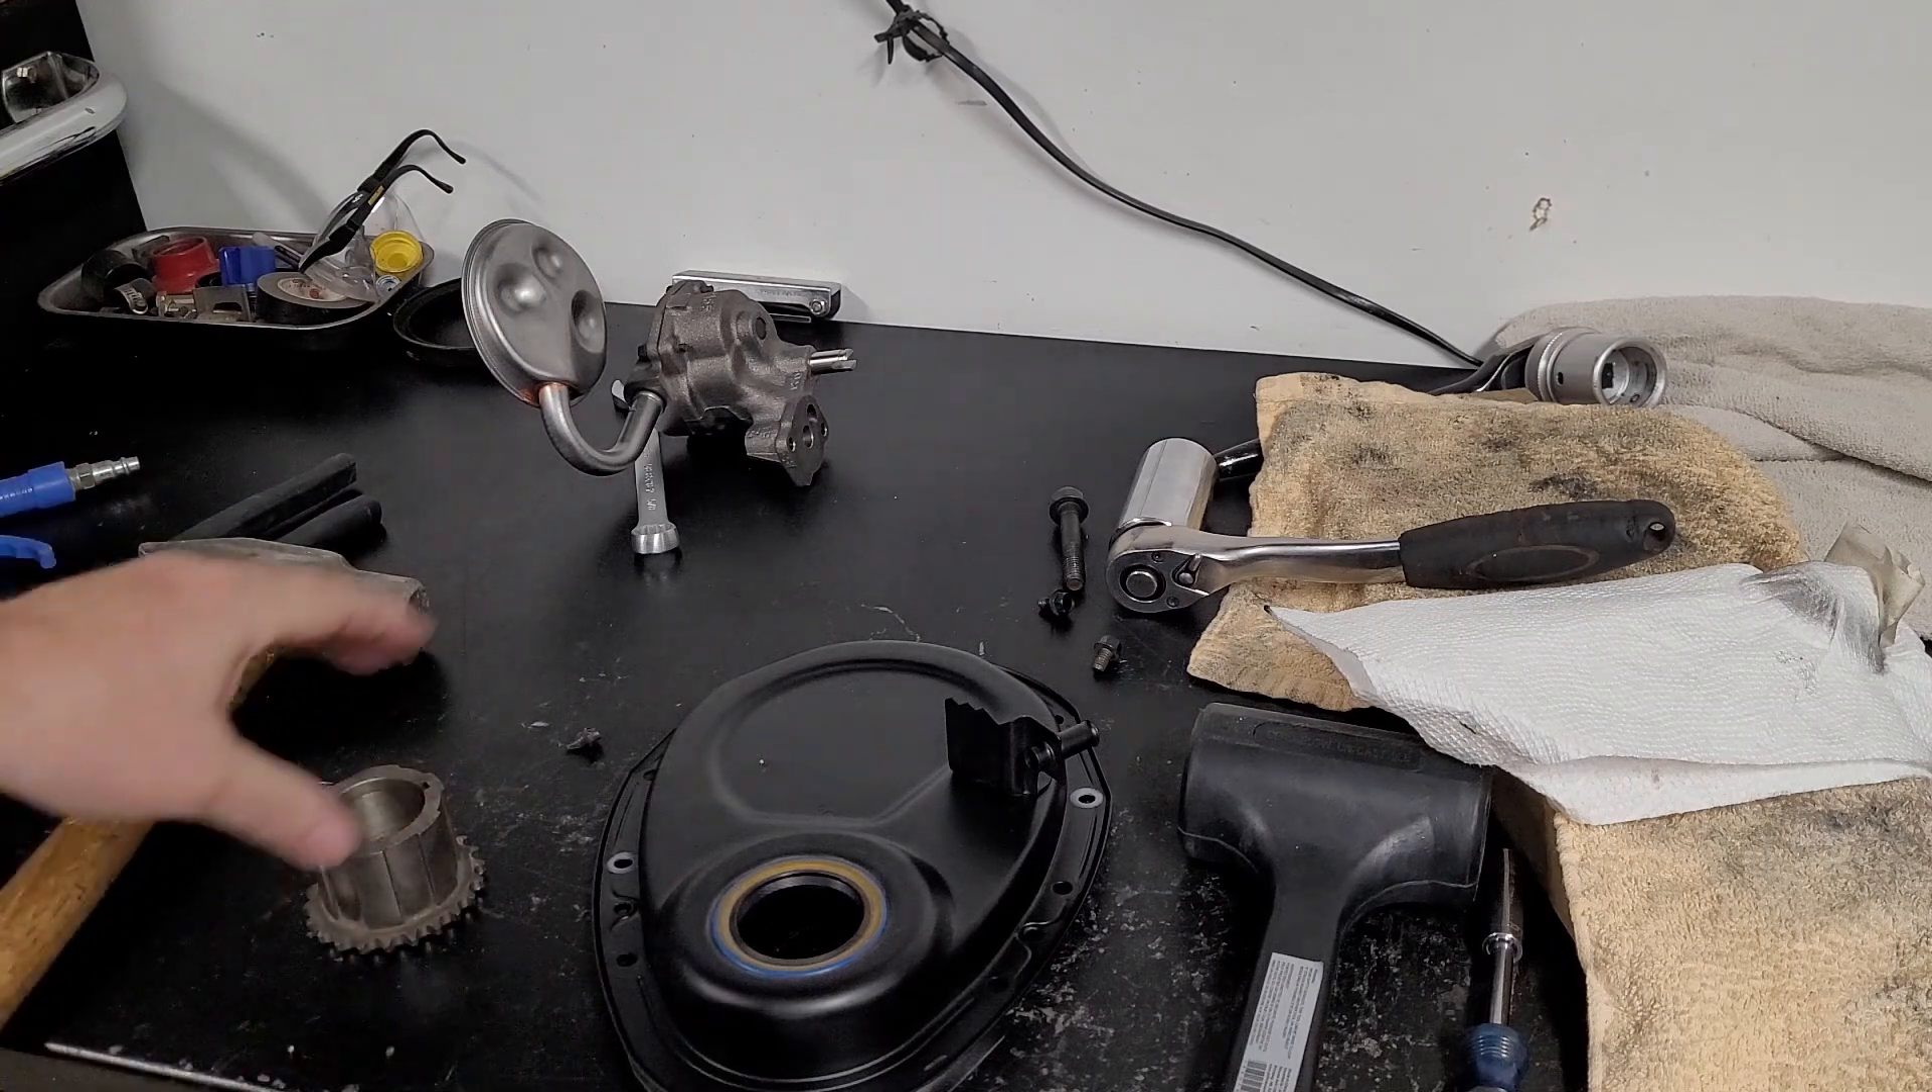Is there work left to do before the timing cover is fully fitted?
Yes.